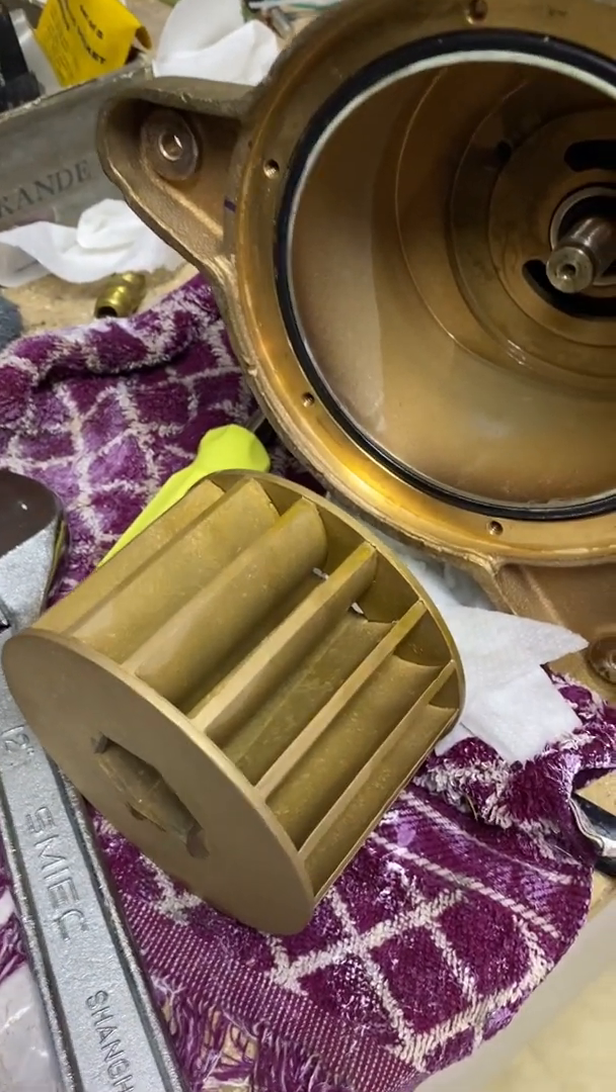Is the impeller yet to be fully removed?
No.